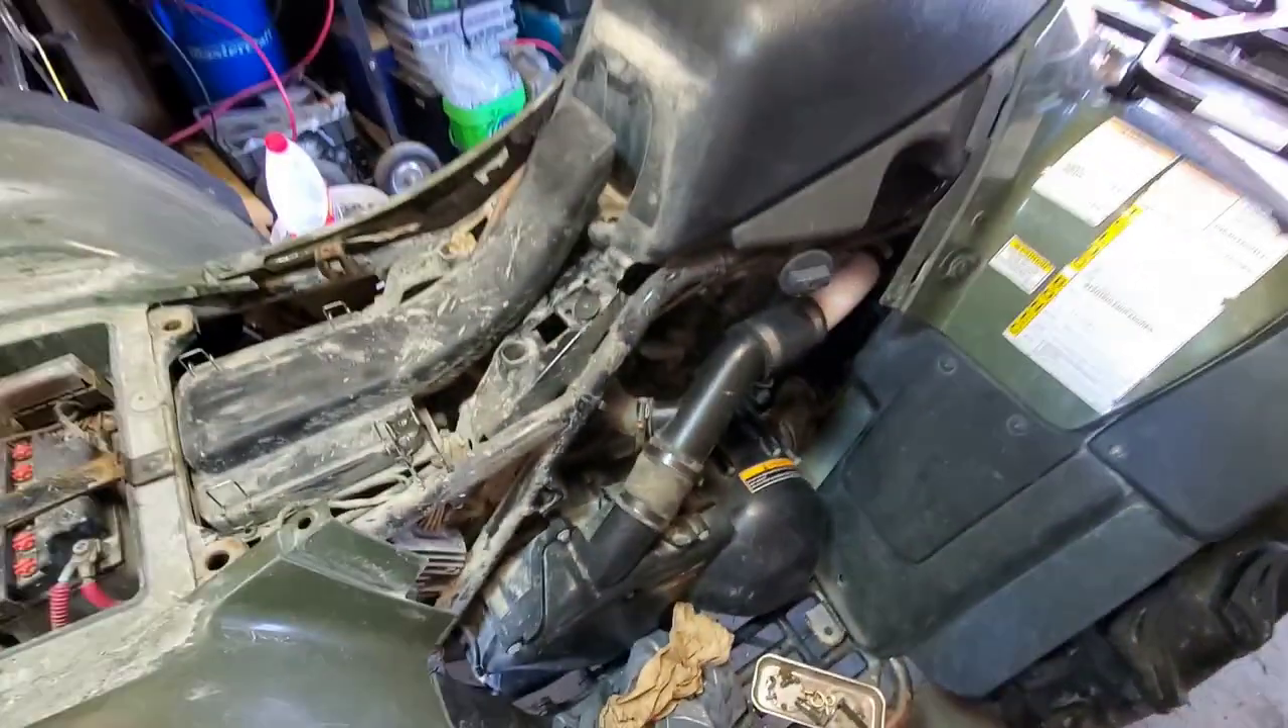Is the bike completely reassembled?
No.